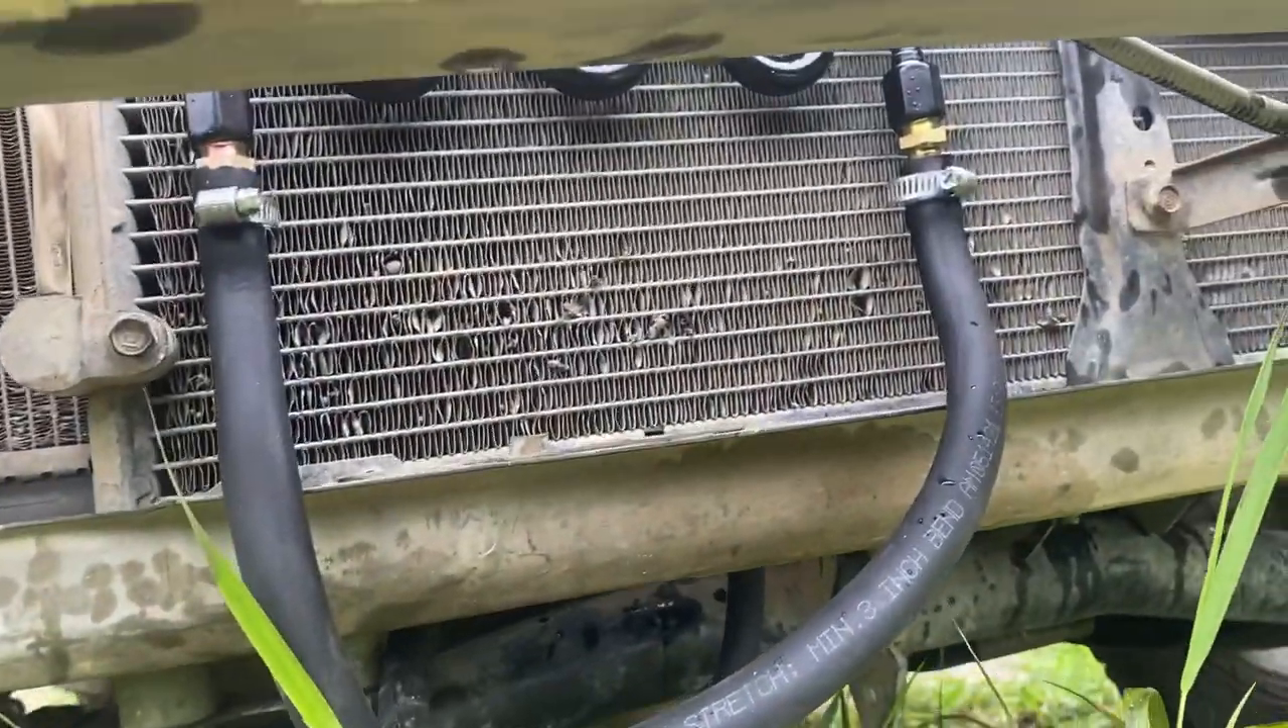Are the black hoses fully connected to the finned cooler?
Yes.